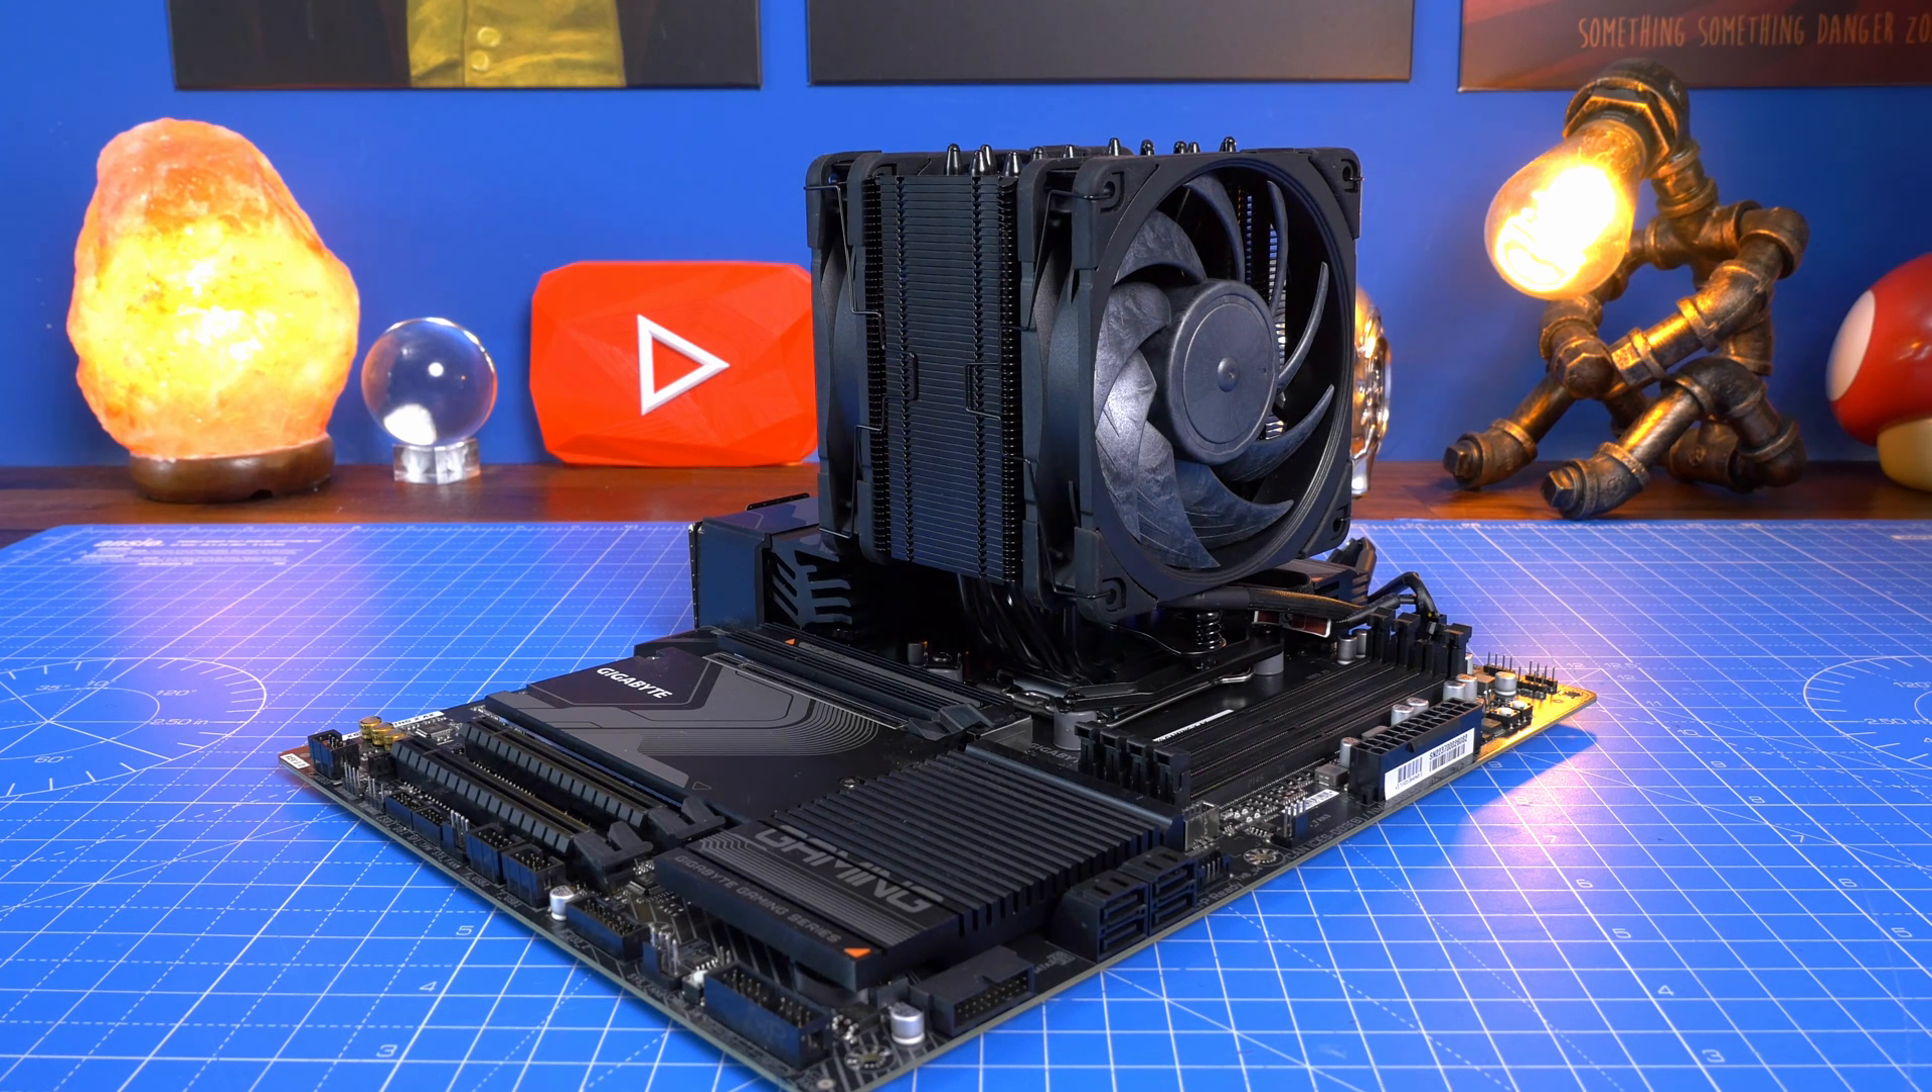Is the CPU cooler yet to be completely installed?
No.